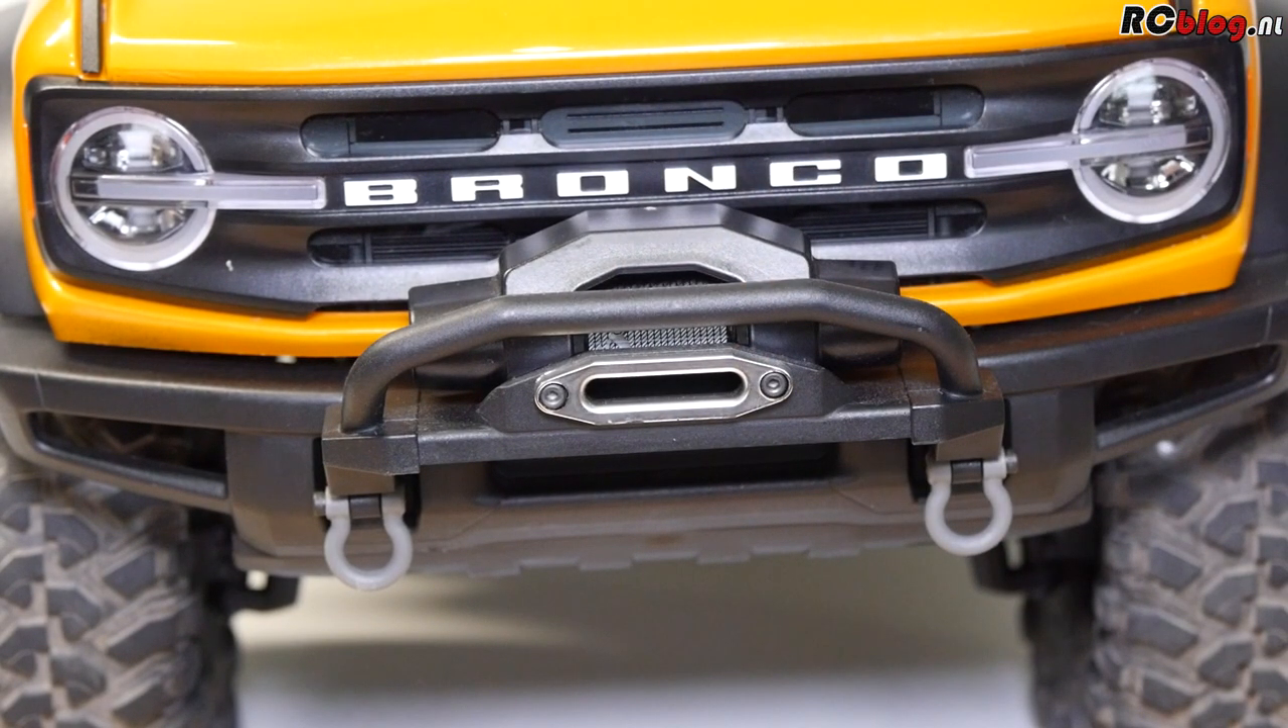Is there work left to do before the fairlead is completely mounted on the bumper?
No.